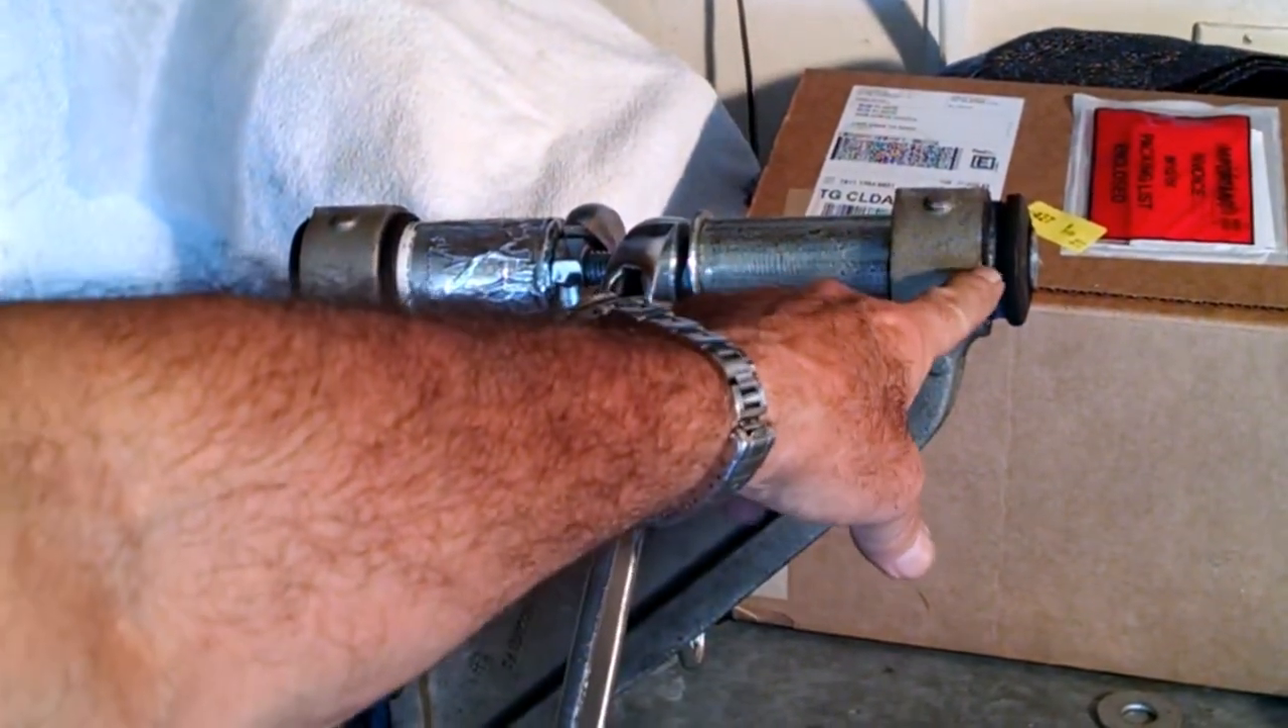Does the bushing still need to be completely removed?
Yes.